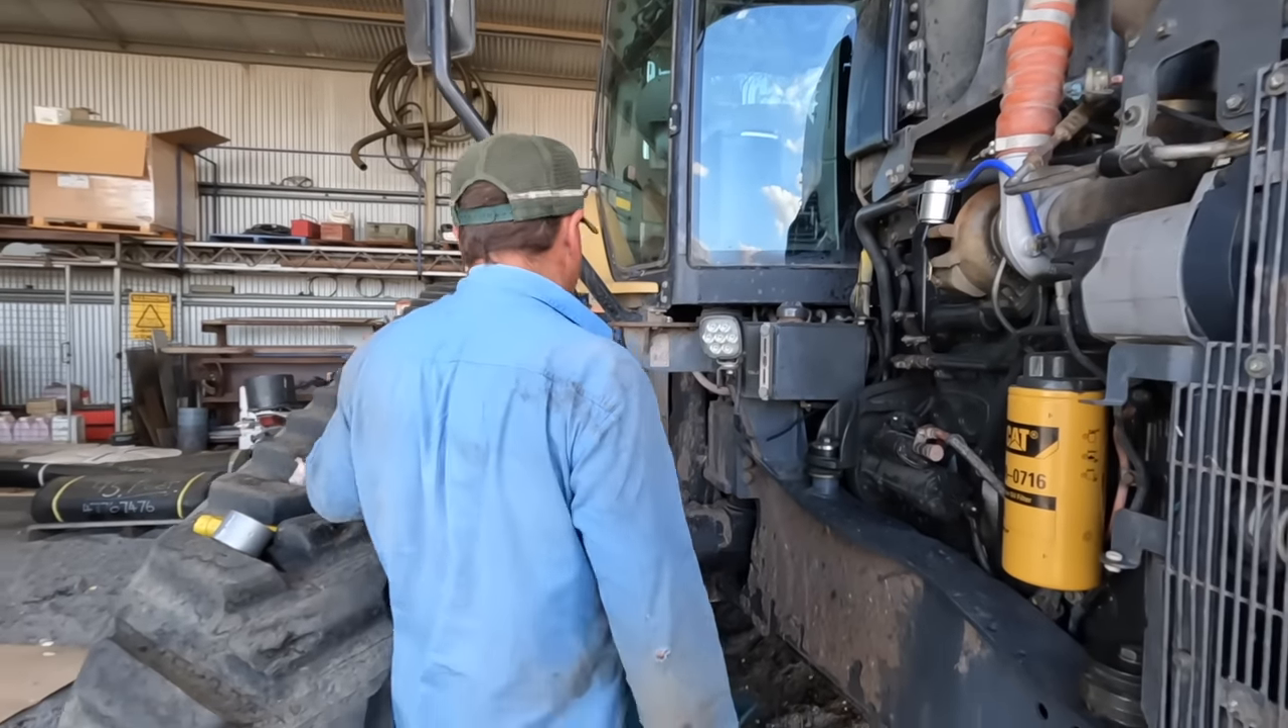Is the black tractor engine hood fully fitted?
No.